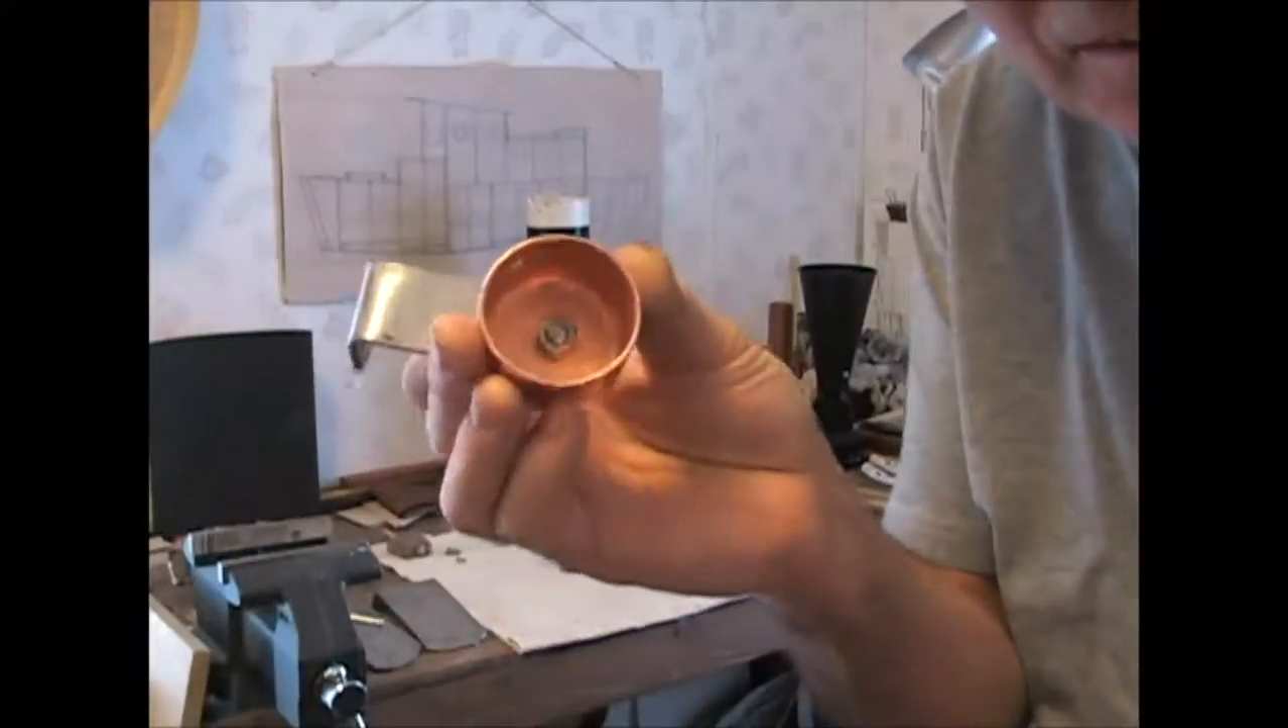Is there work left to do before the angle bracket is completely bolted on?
No.